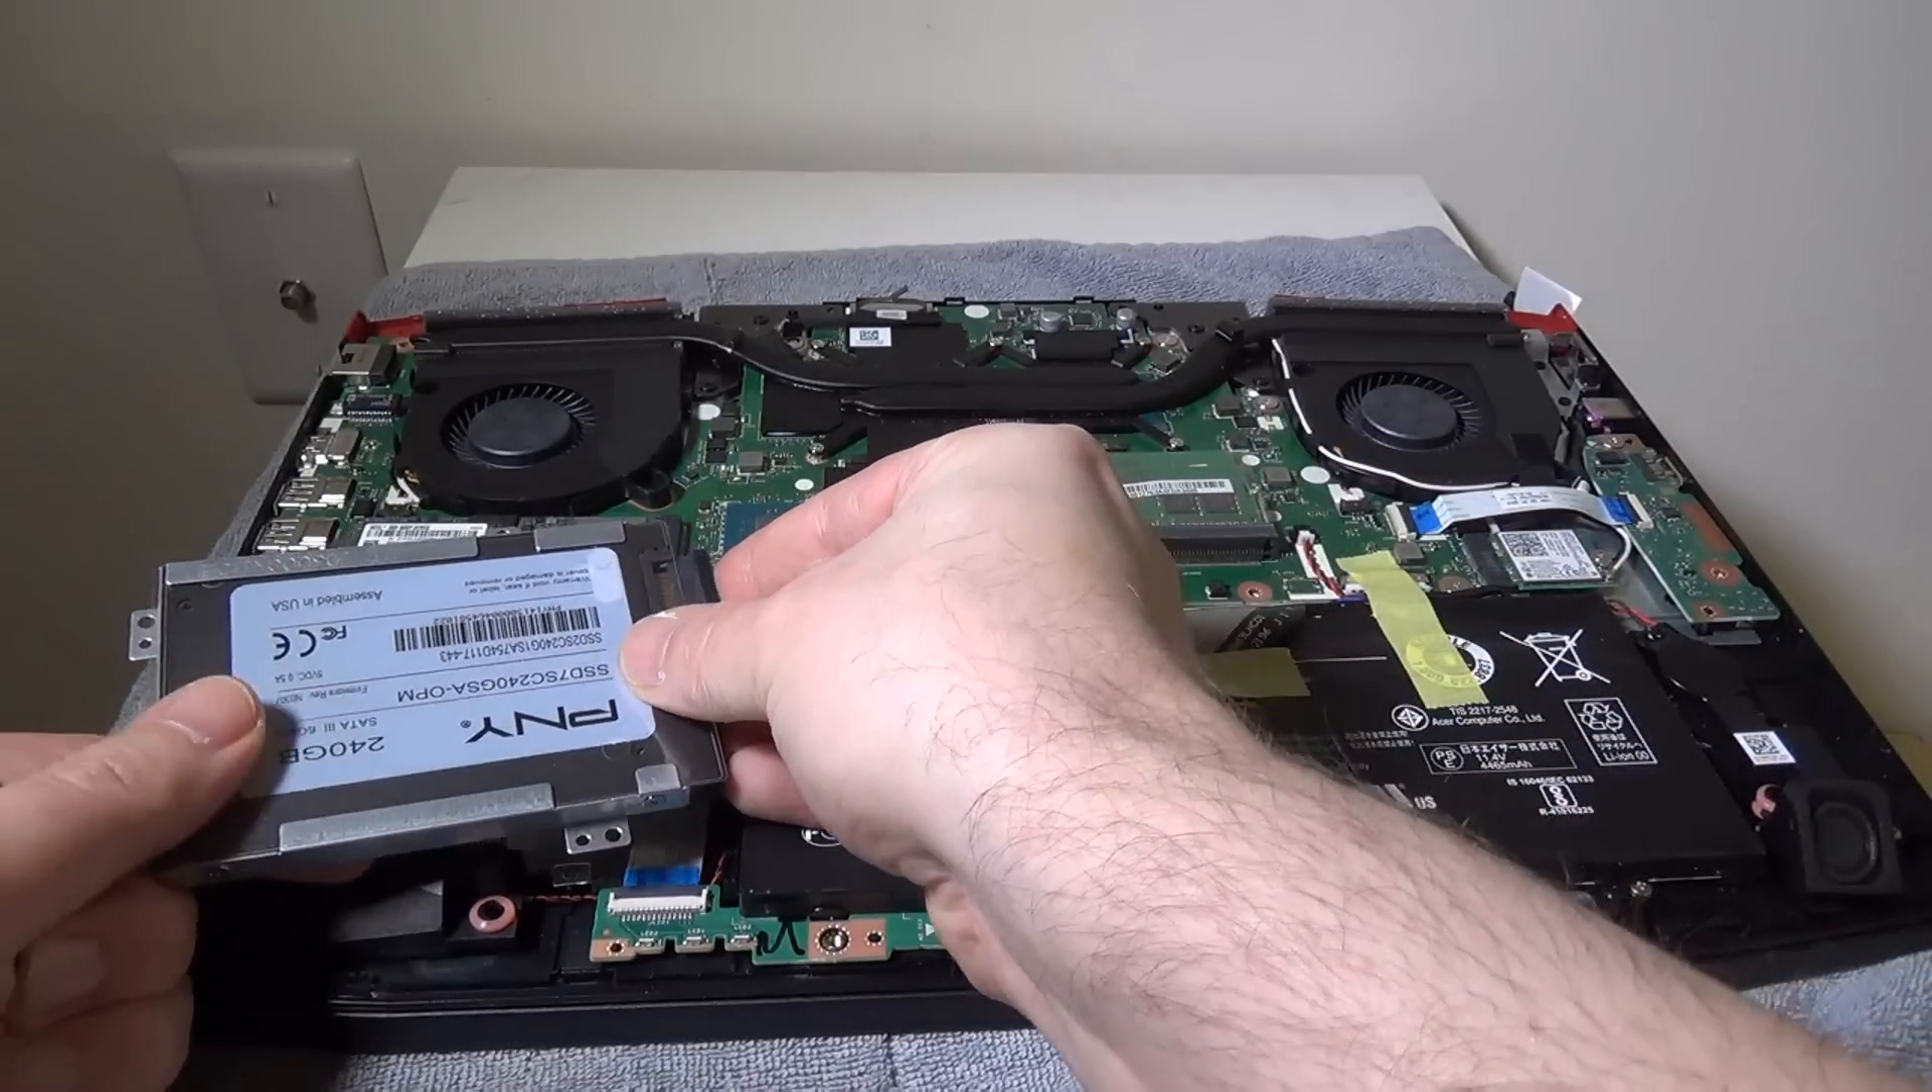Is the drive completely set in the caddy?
Yes.